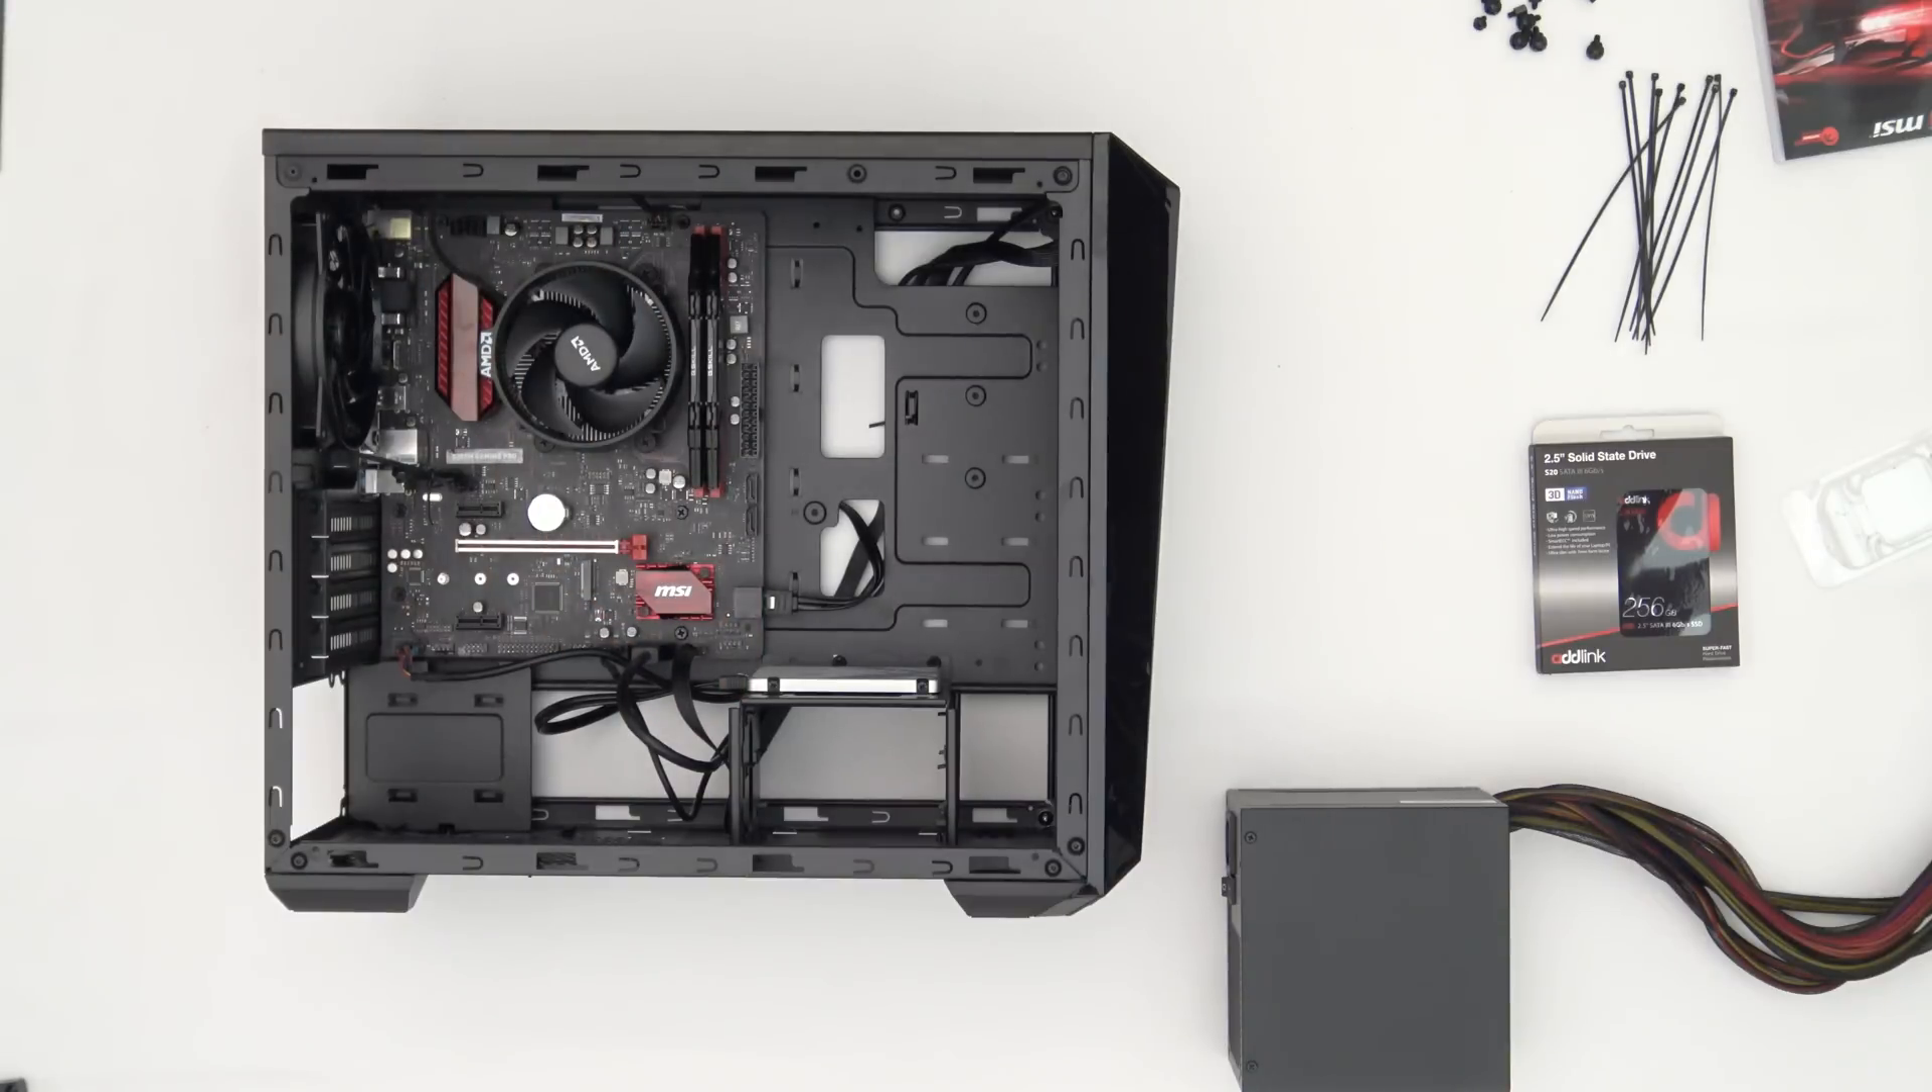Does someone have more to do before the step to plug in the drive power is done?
Yes.